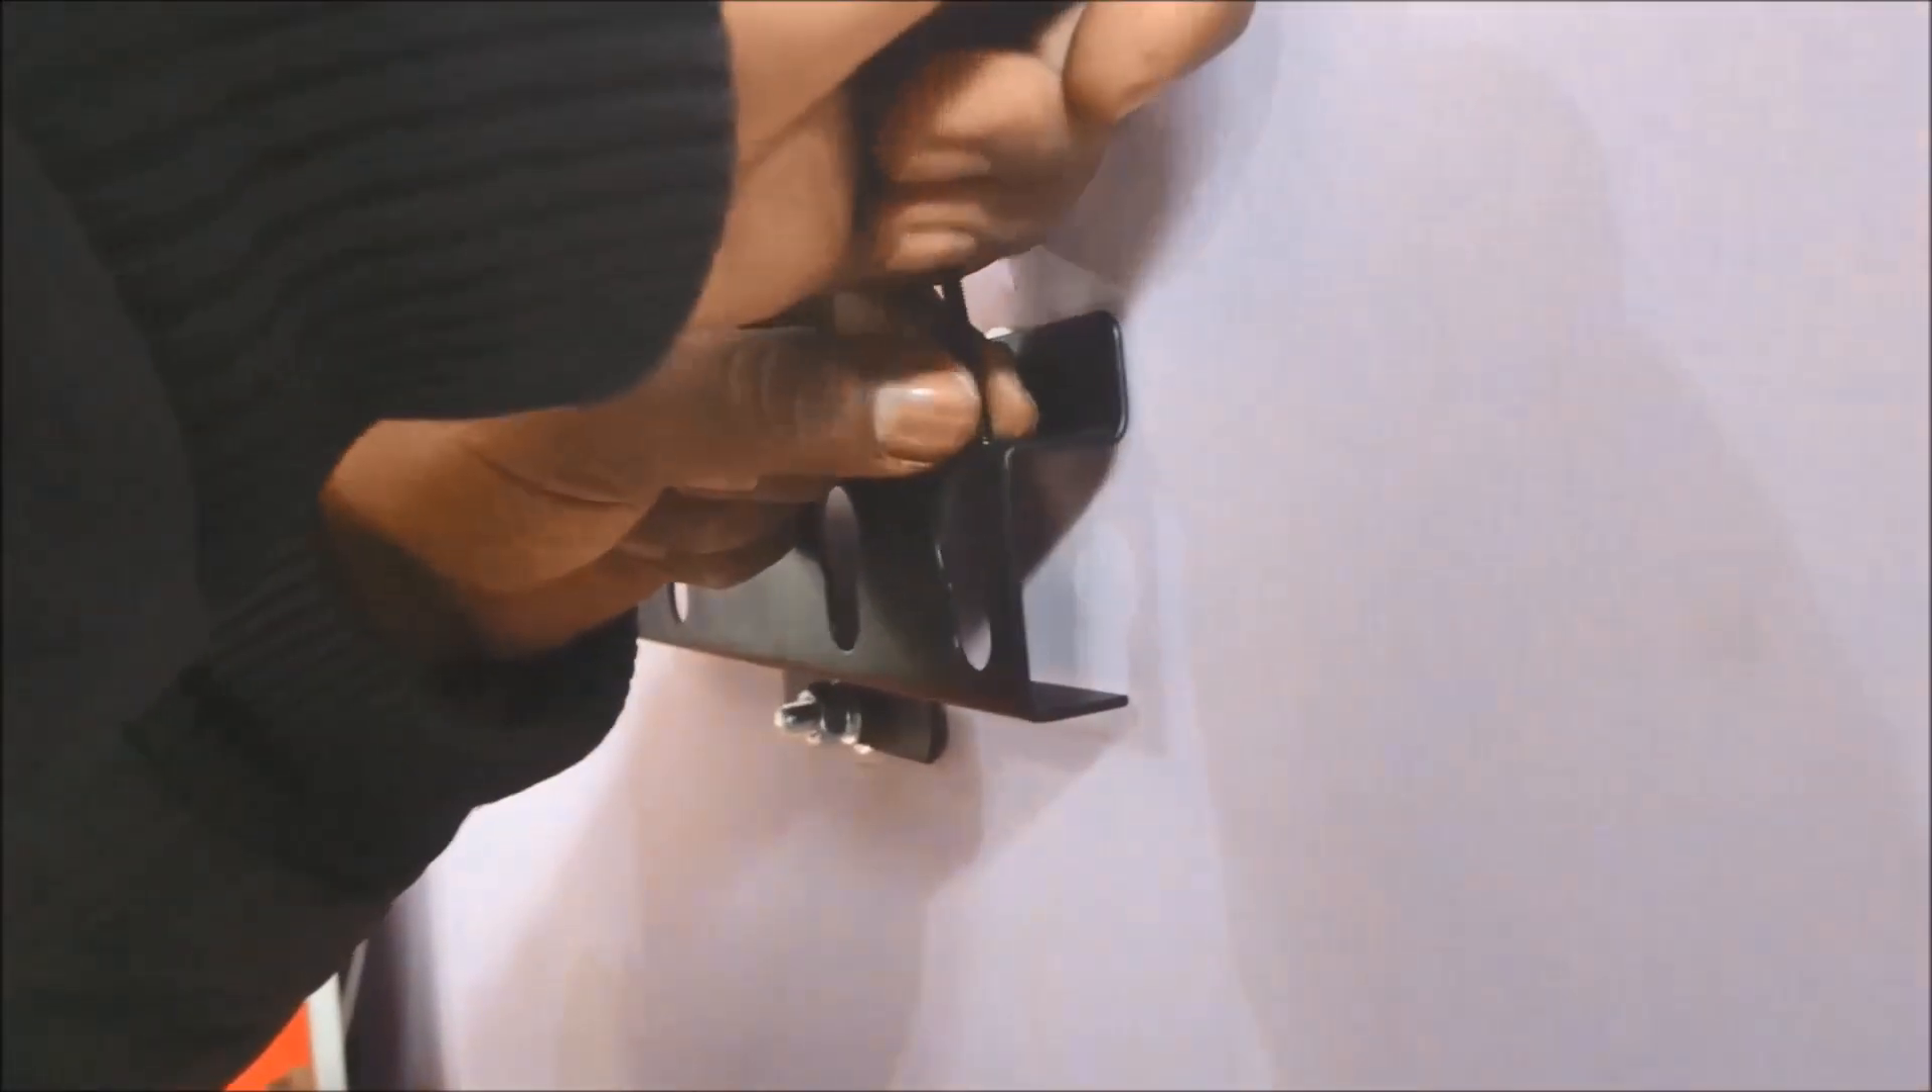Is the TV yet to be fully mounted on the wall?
Yes.